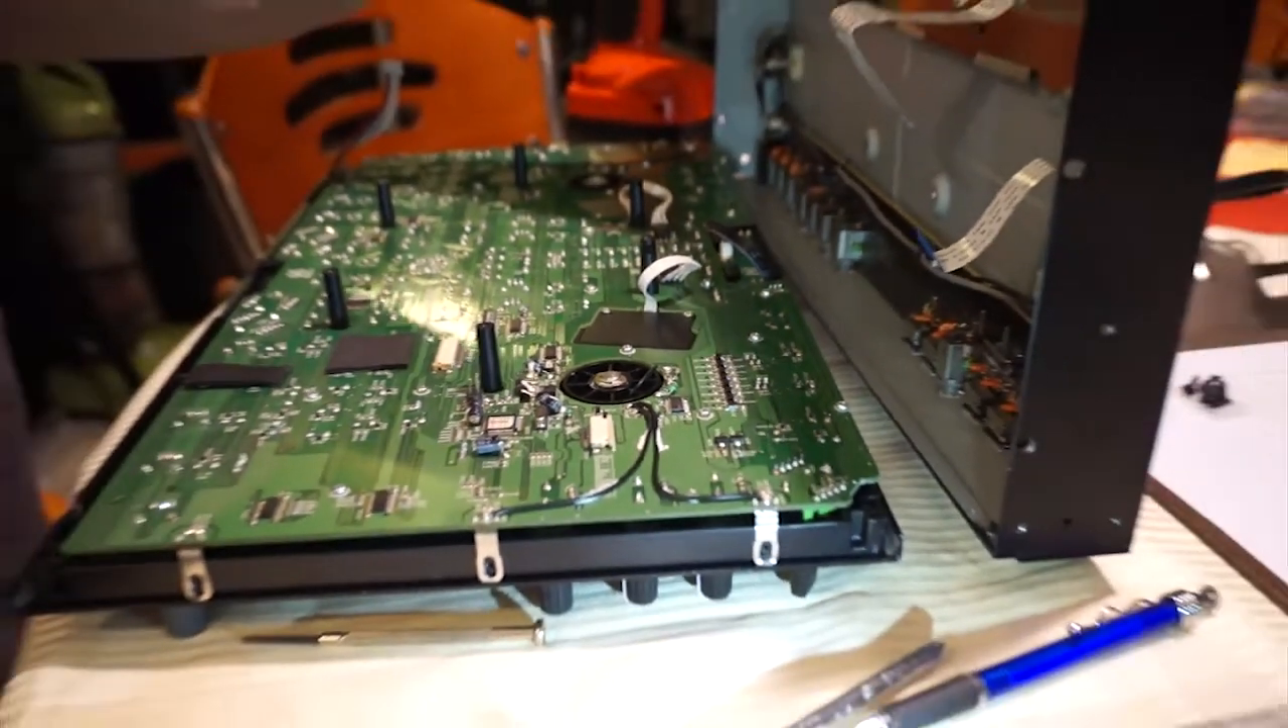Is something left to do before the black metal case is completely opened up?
No.